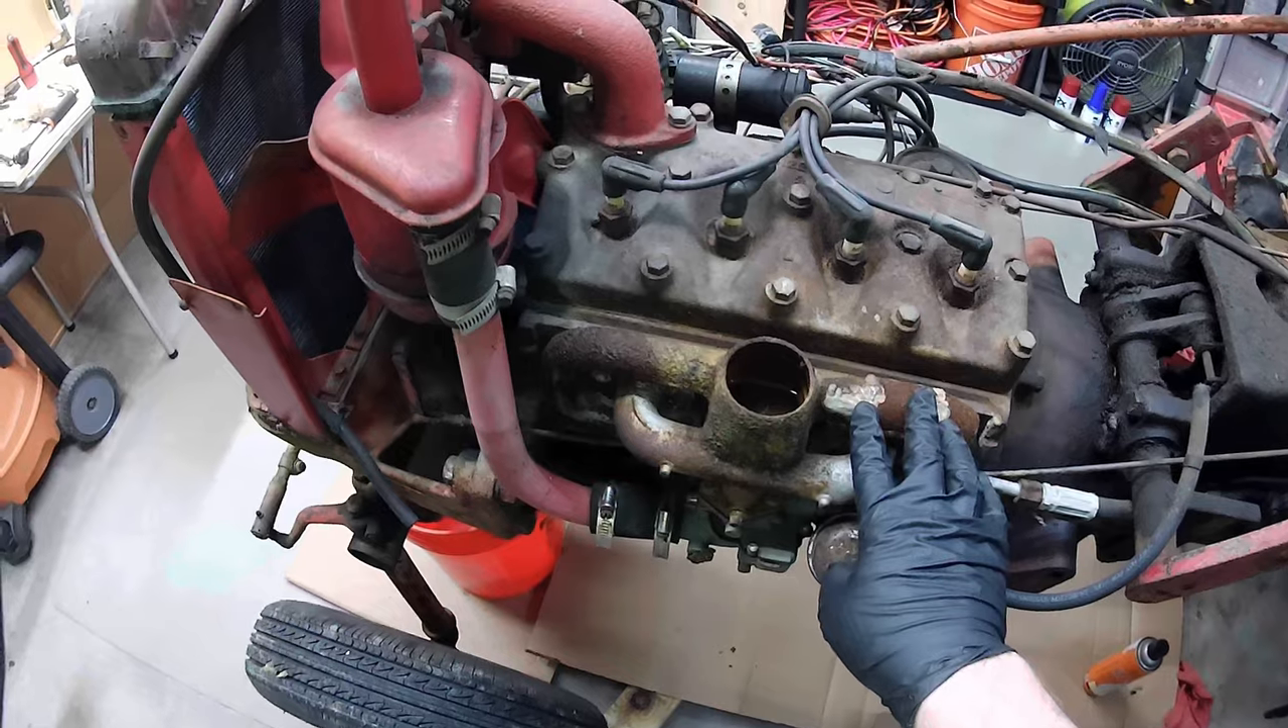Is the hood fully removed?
Yes.